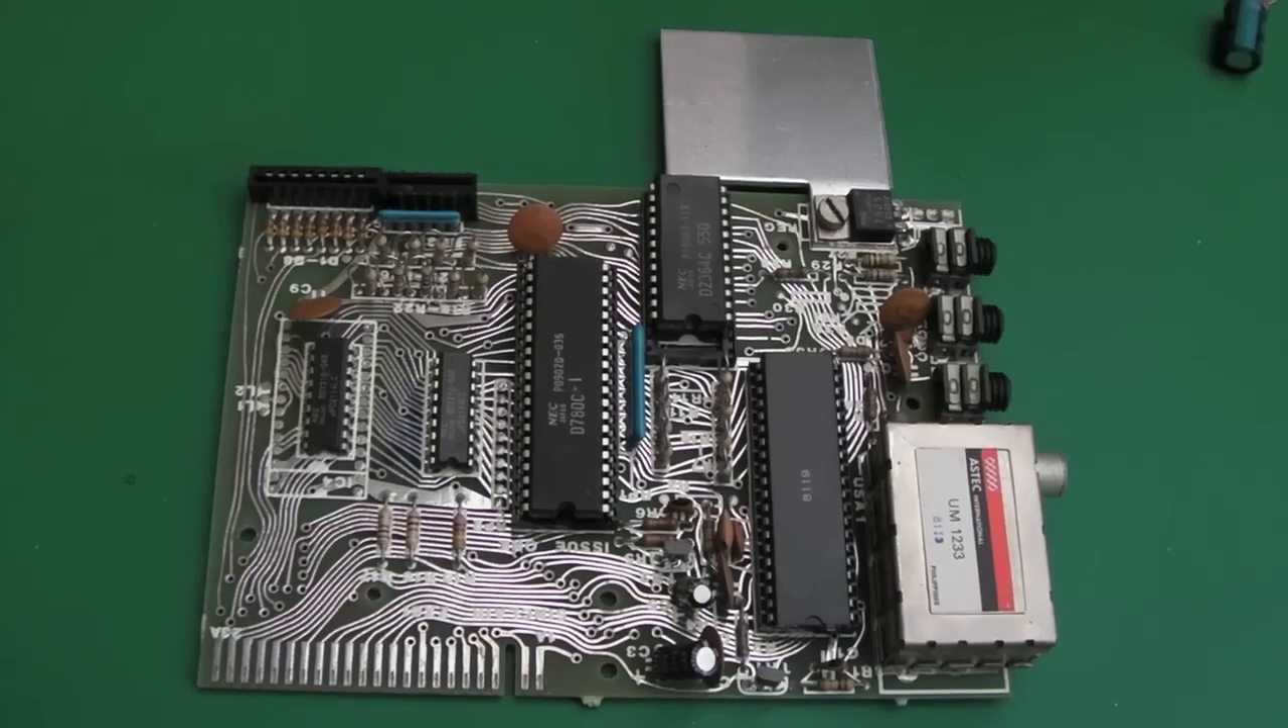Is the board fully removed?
Yes.